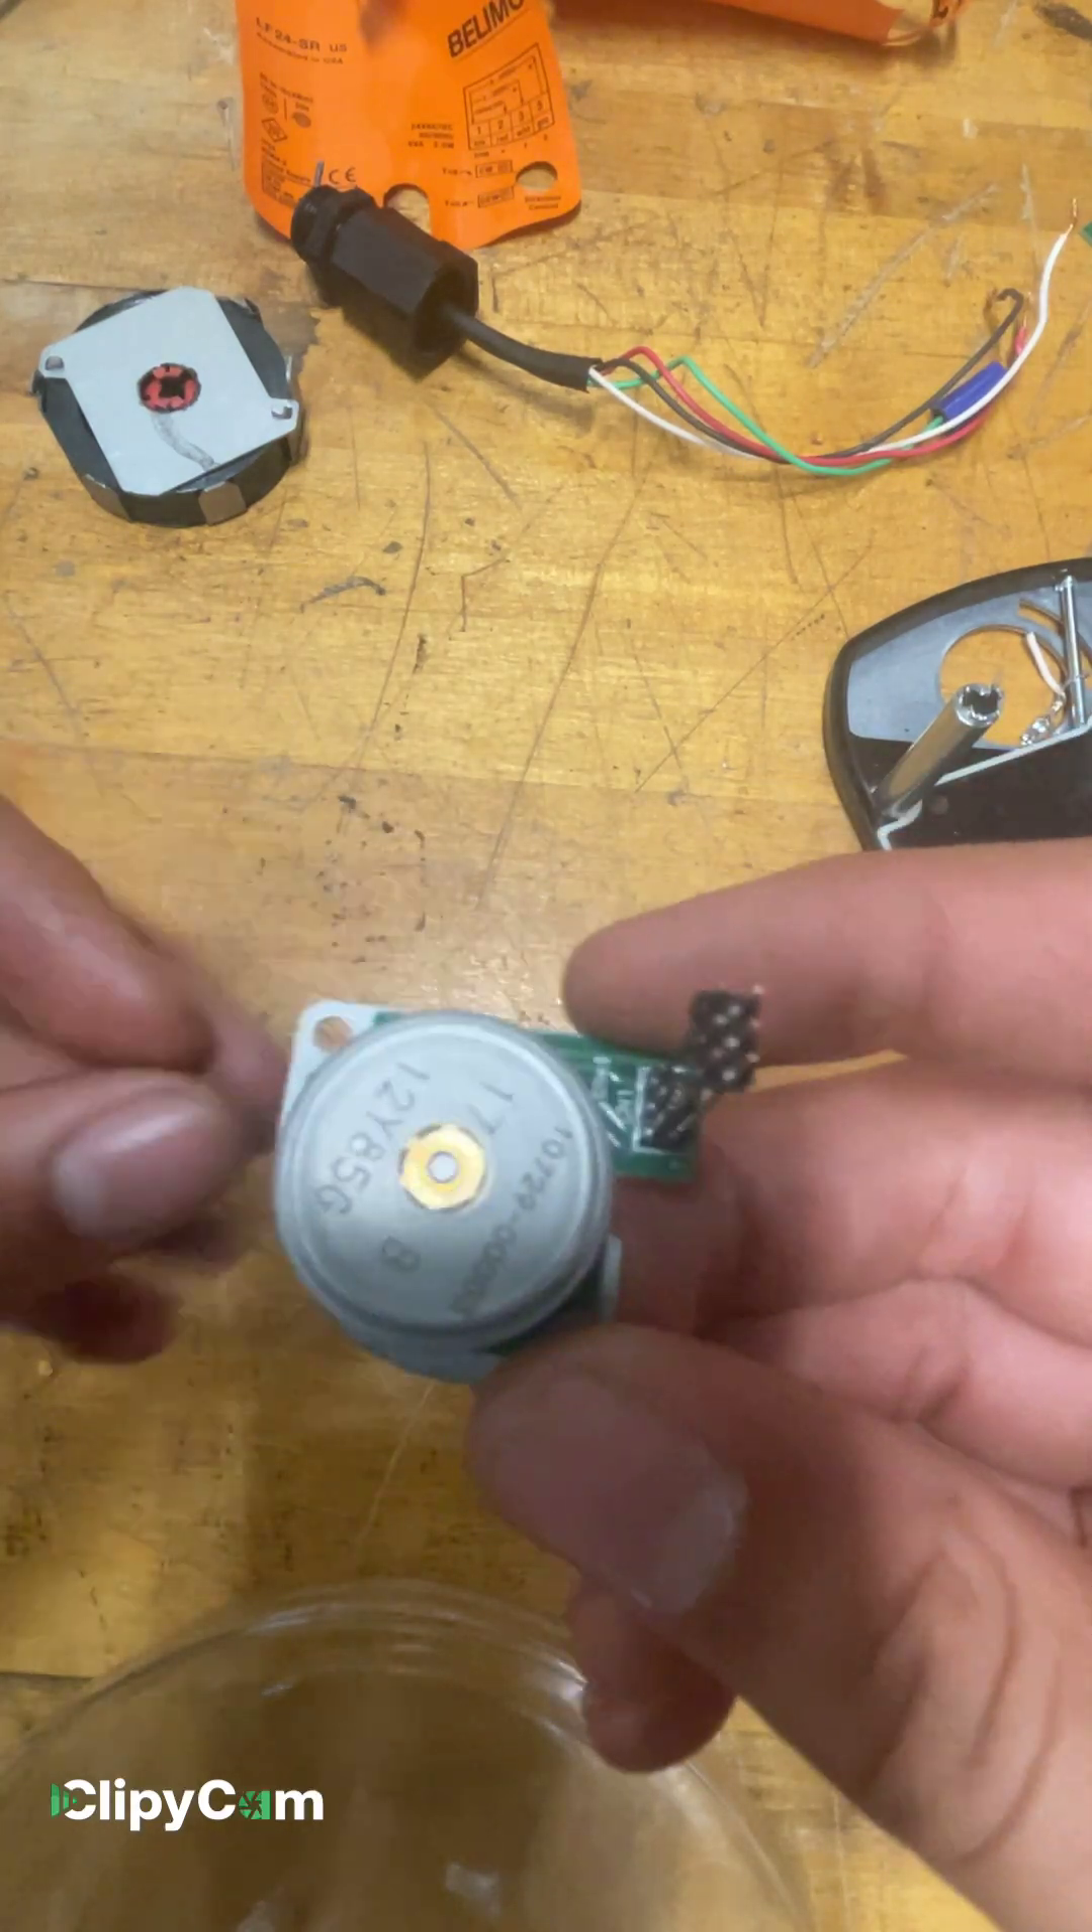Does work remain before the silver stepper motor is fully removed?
No.